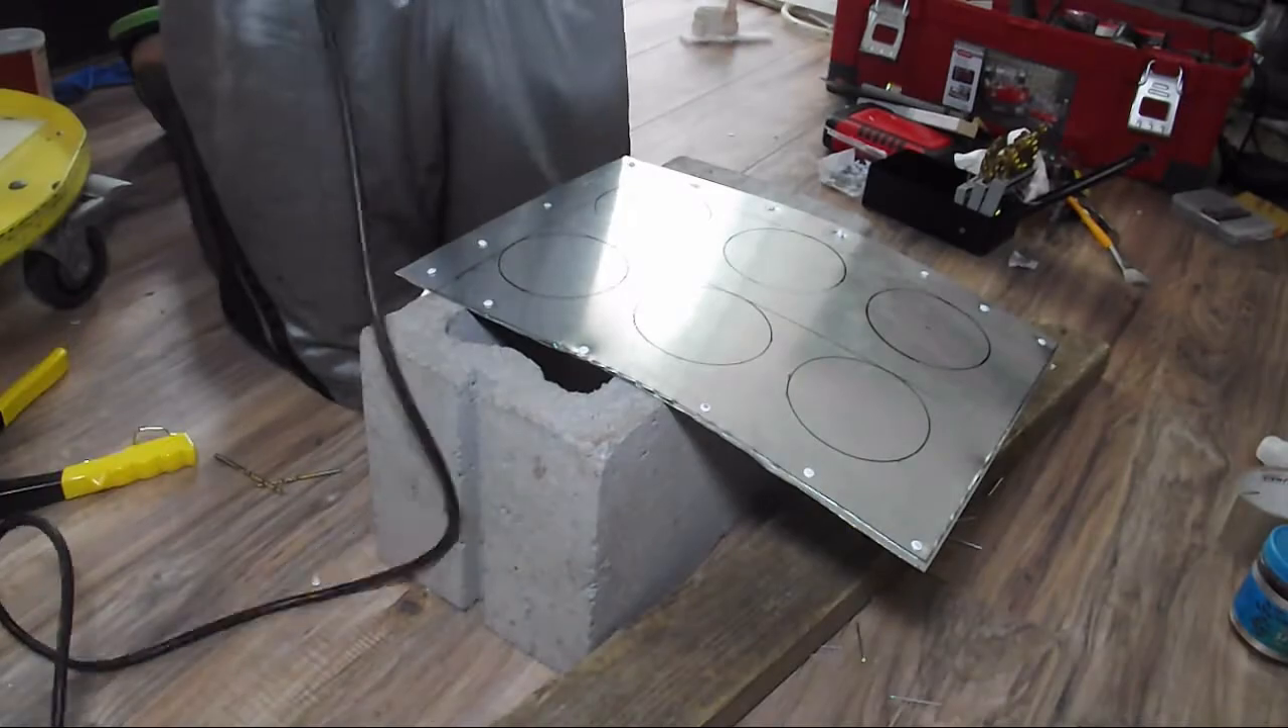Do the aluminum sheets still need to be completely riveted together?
No.